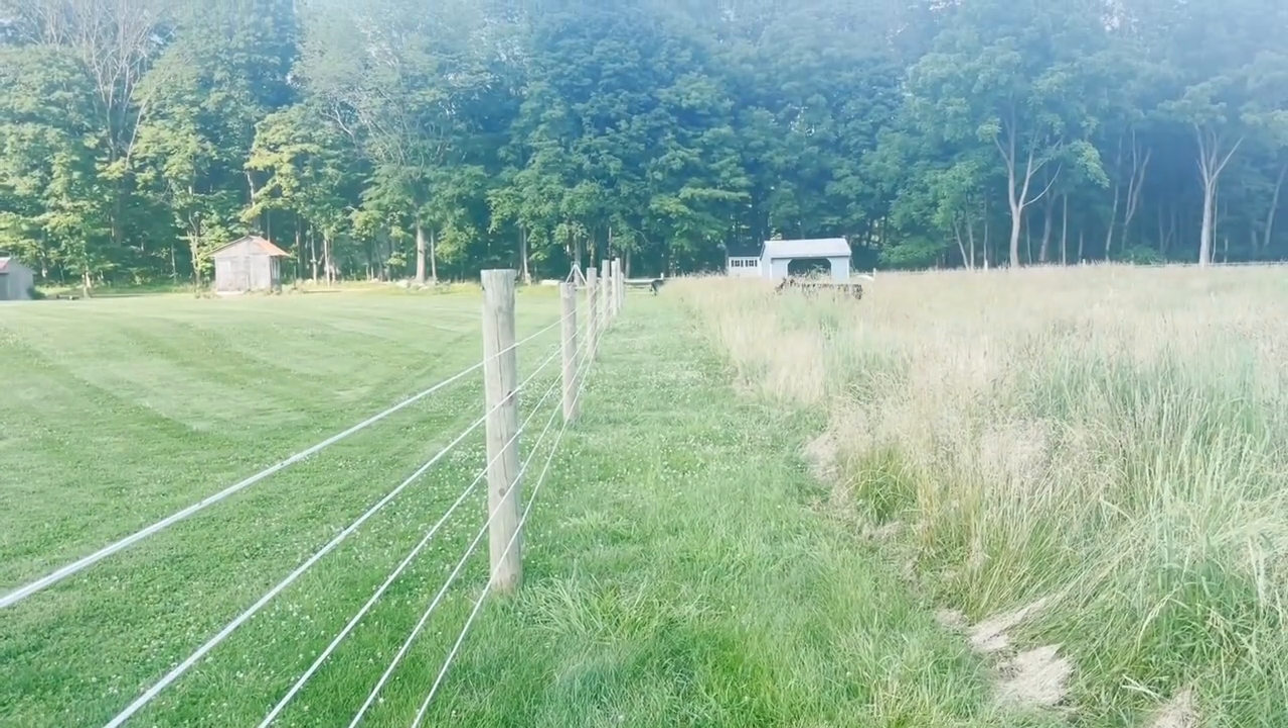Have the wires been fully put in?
Yes.